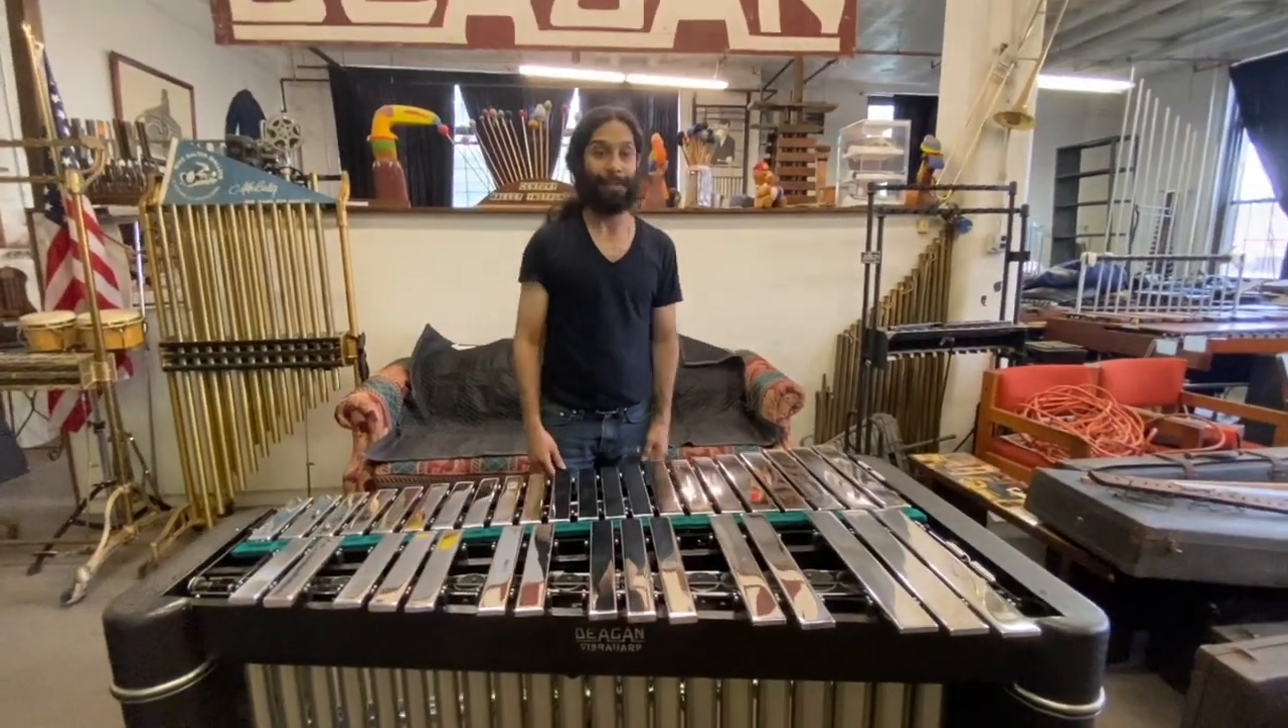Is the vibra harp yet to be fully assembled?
No.